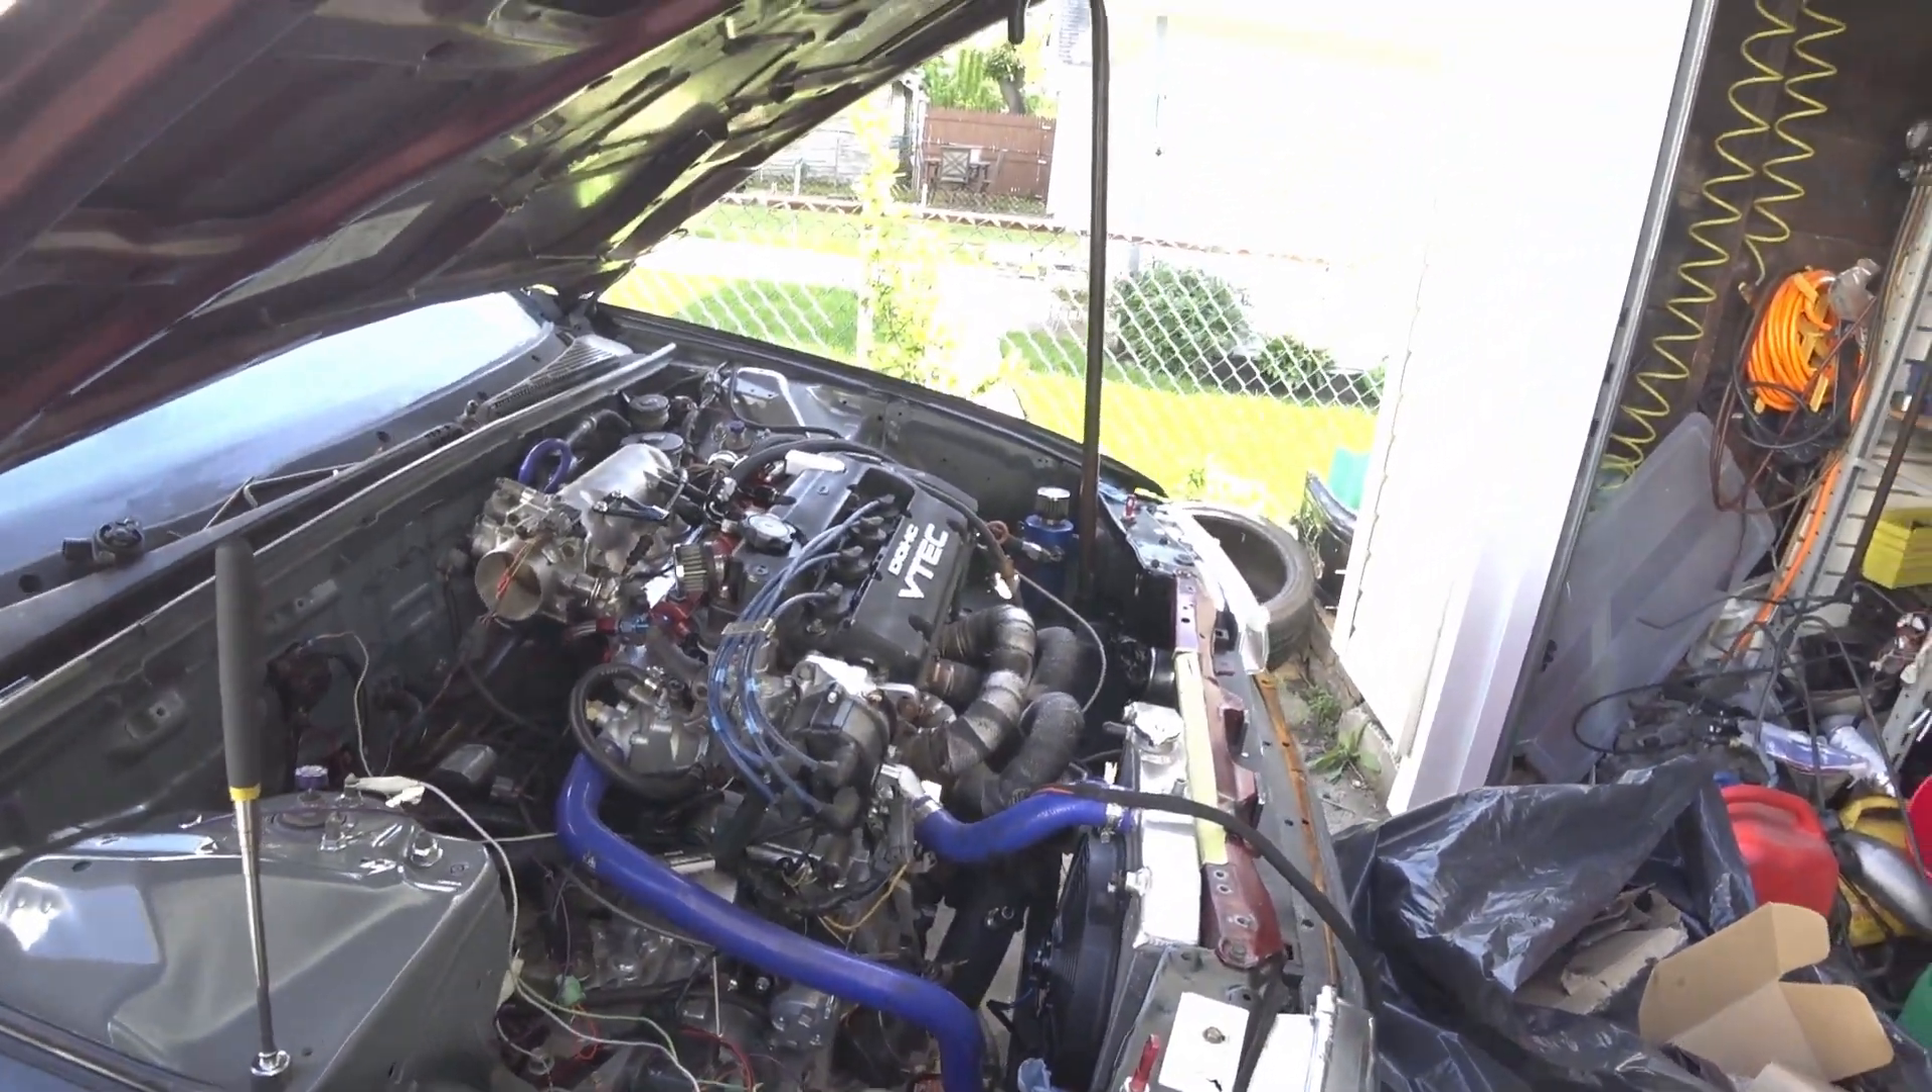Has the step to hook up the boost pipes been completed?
No.